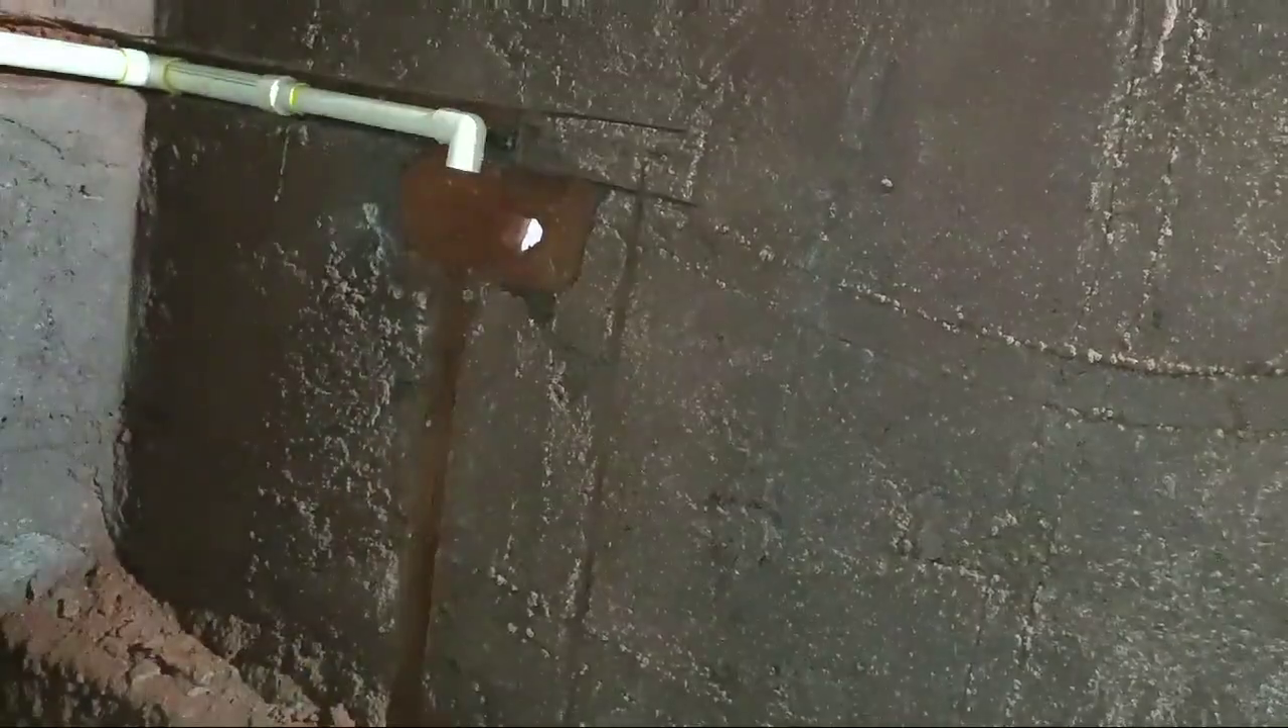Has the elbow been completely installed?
Yes.